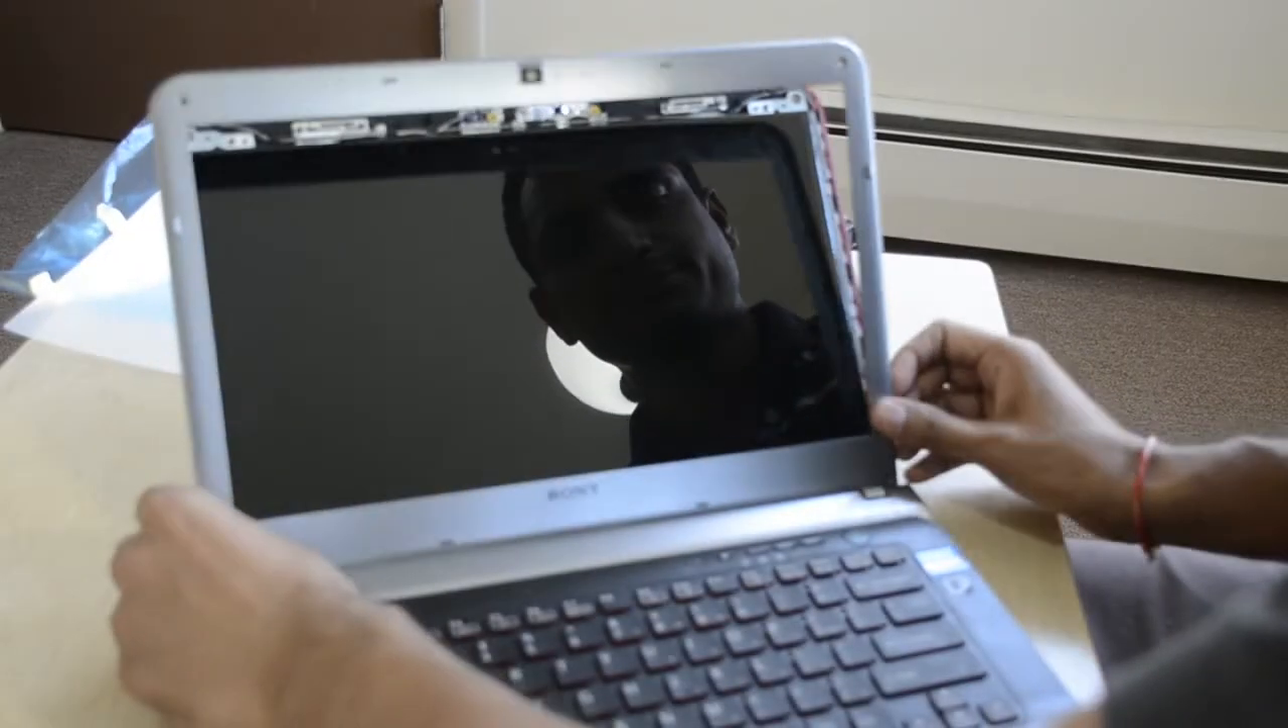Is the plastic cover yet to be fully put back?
Yes.